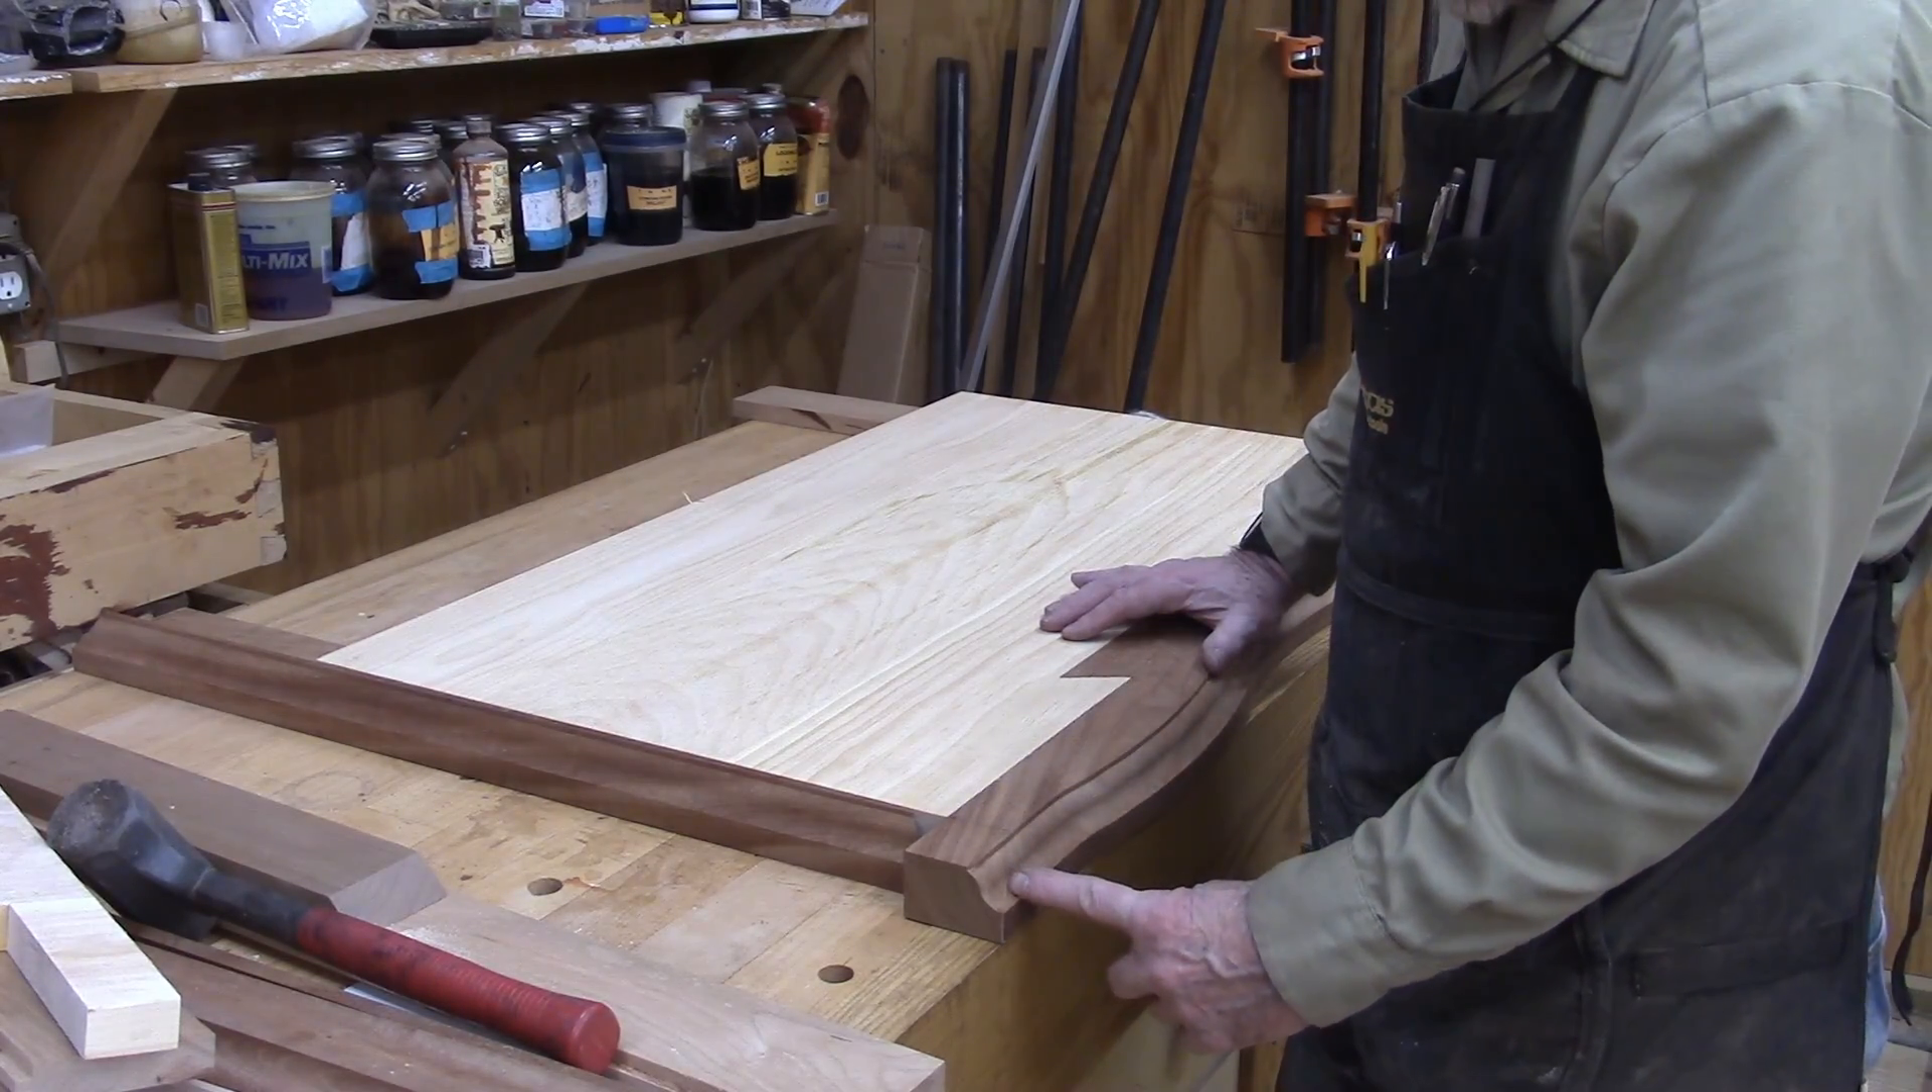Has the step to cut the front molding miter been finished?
No.